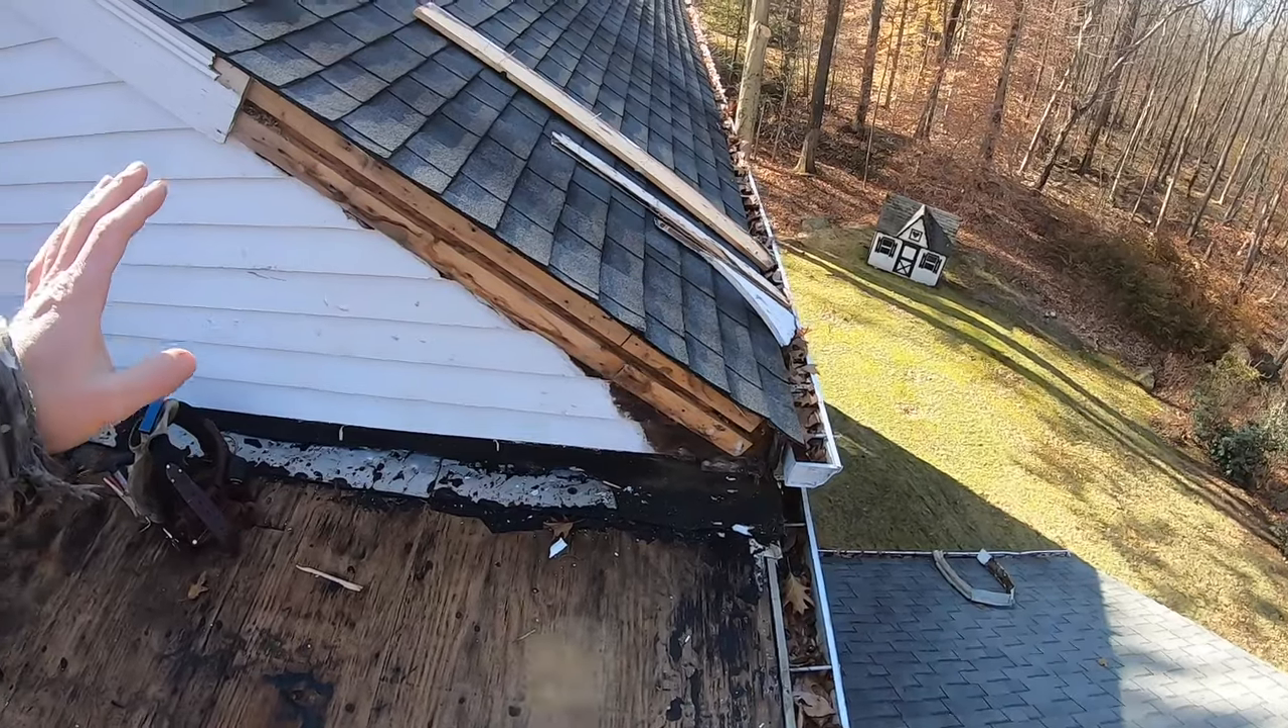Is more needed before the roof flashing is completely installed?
Yes.